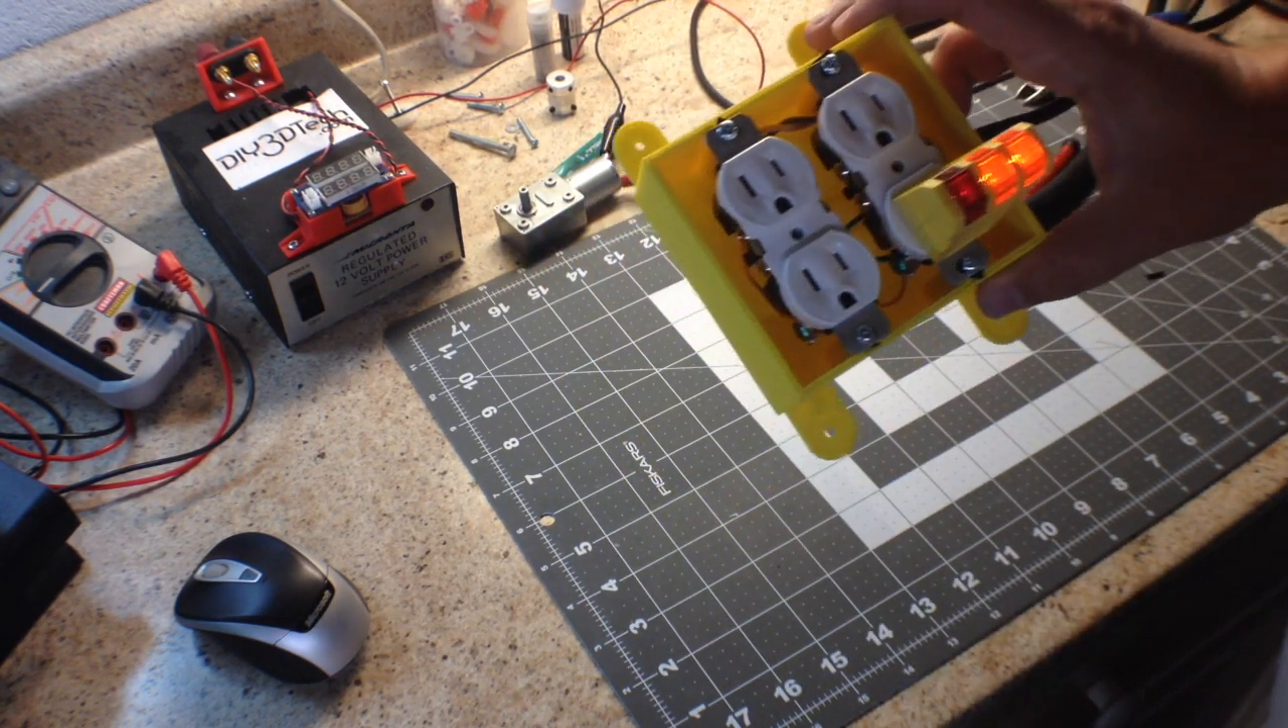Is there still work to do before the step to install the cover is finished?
Yes.